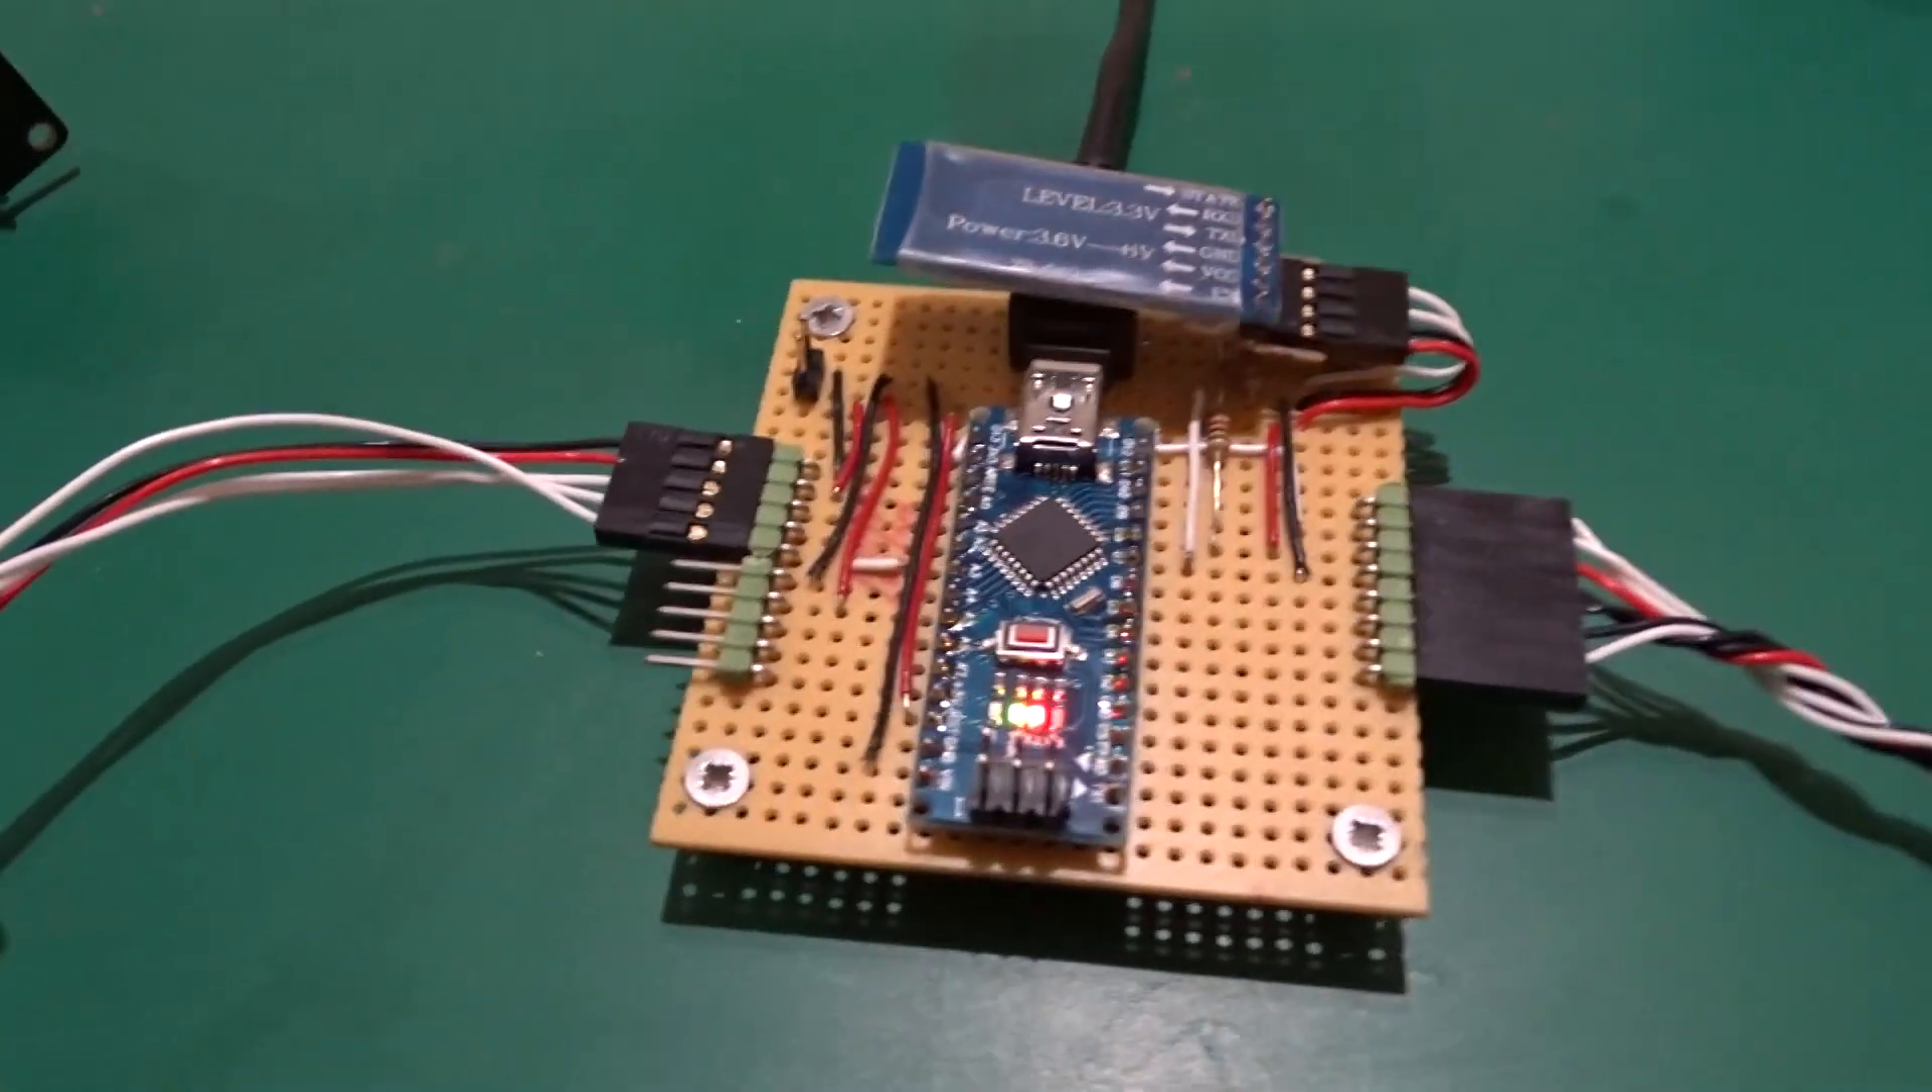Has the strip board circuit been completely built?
Yes.